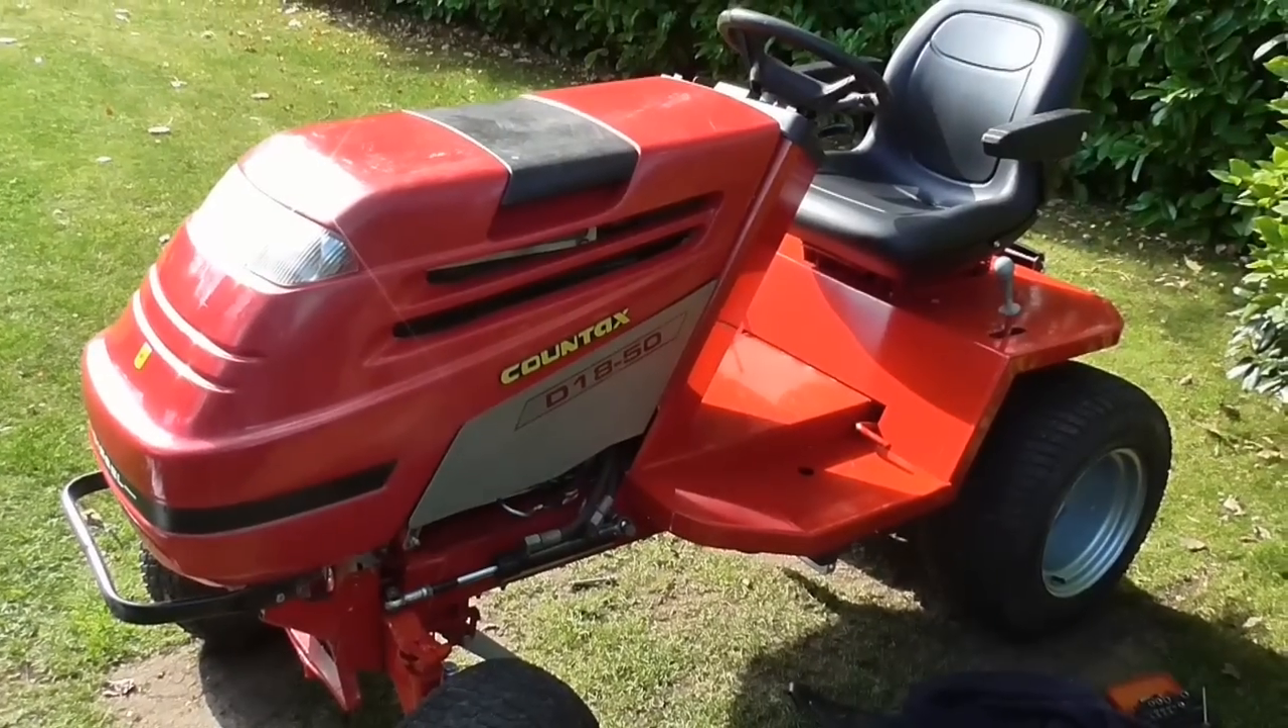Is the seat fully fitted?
Yes.